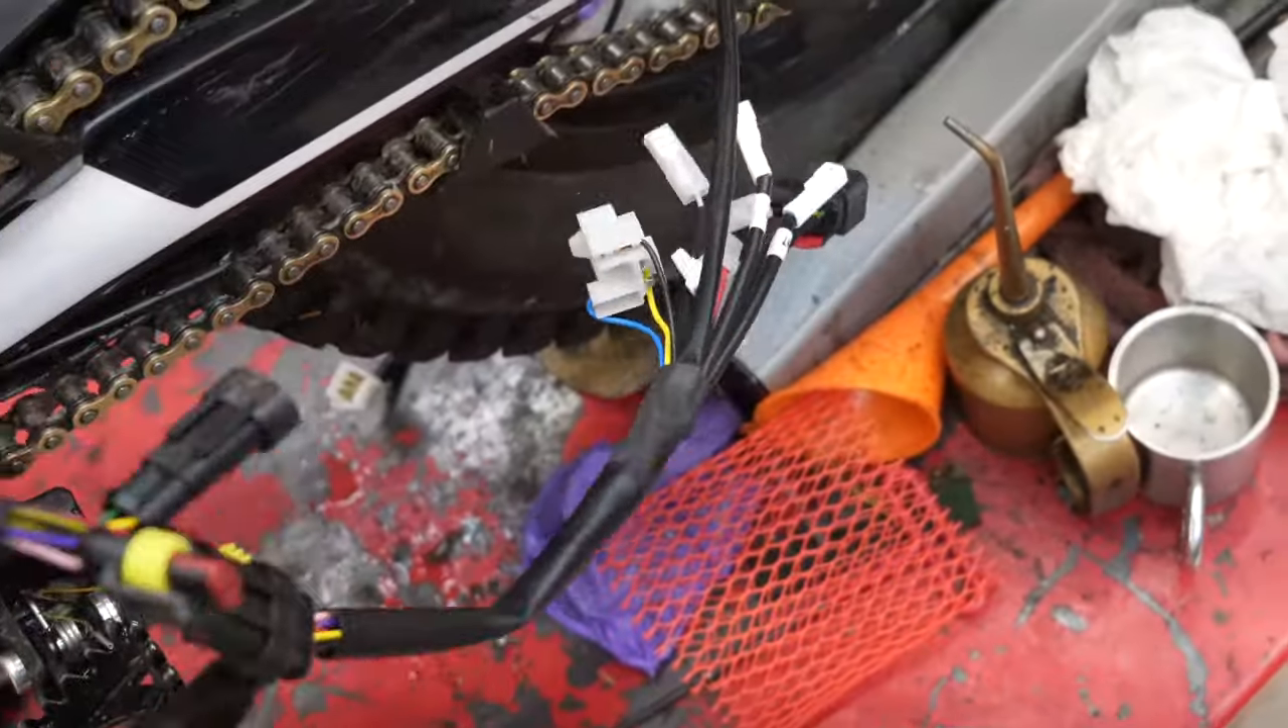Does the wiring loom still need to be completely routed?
Yes.